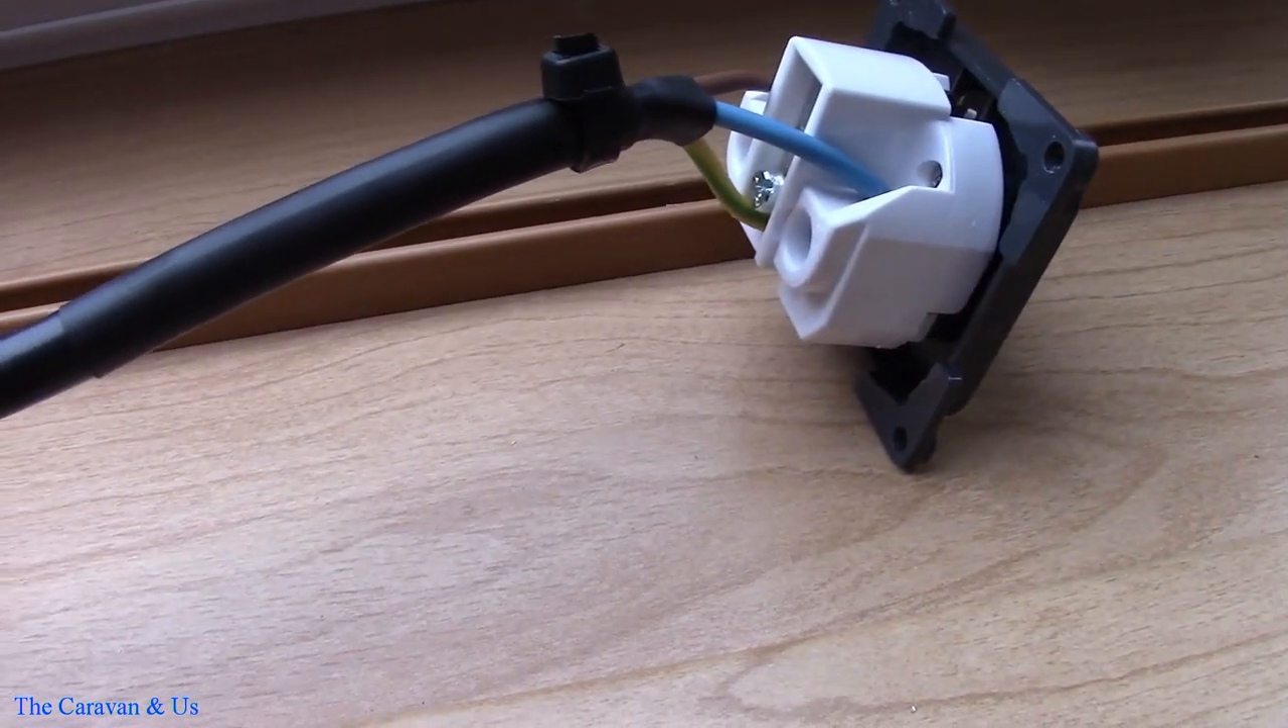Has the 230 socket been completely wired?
Yes.